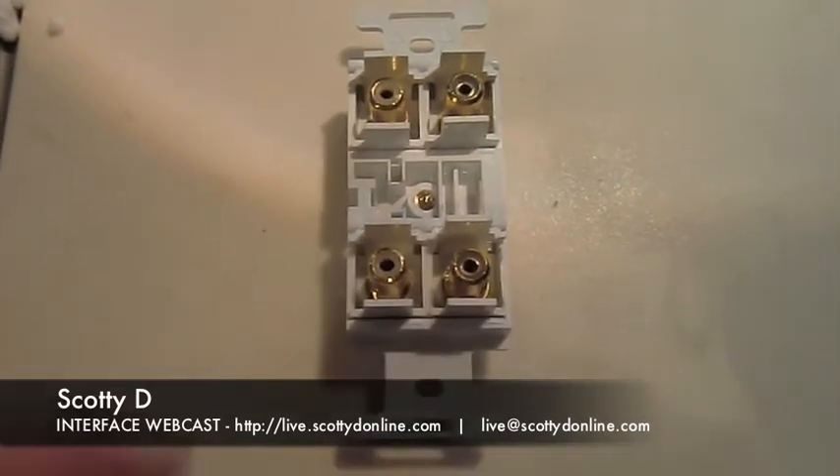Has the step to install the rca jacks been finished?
Yes.